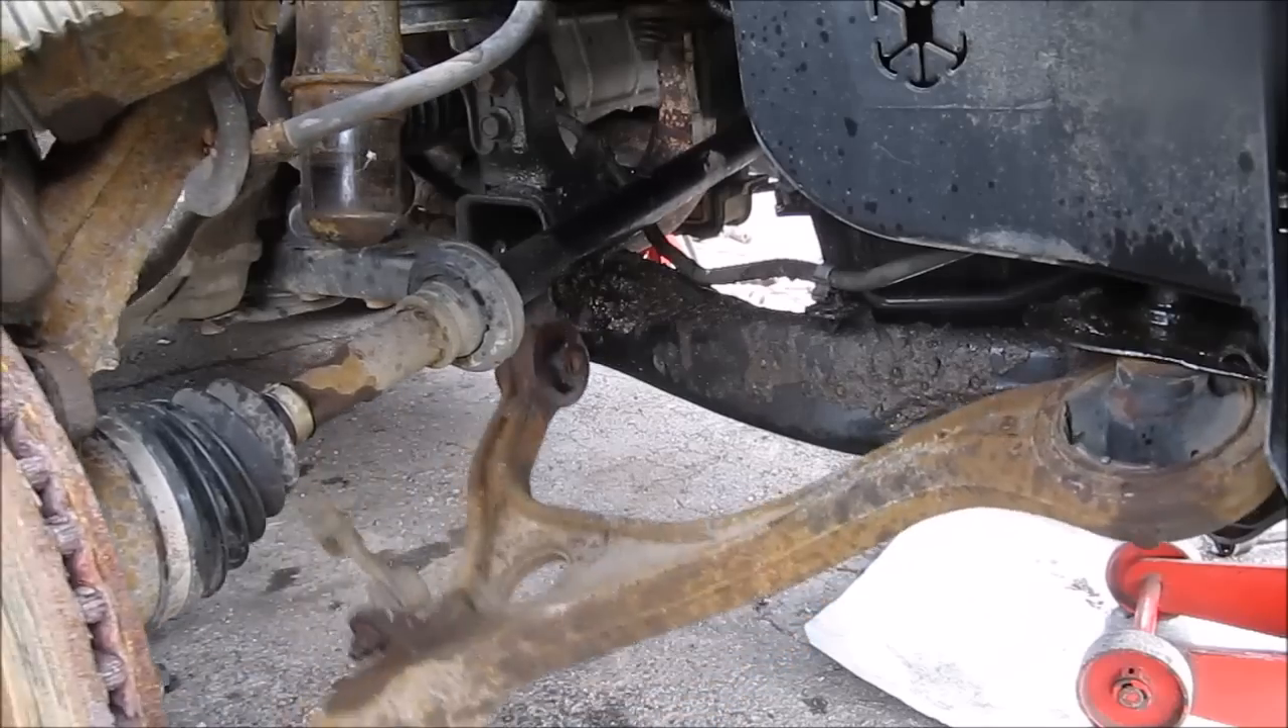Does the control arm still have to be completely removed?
Yes.